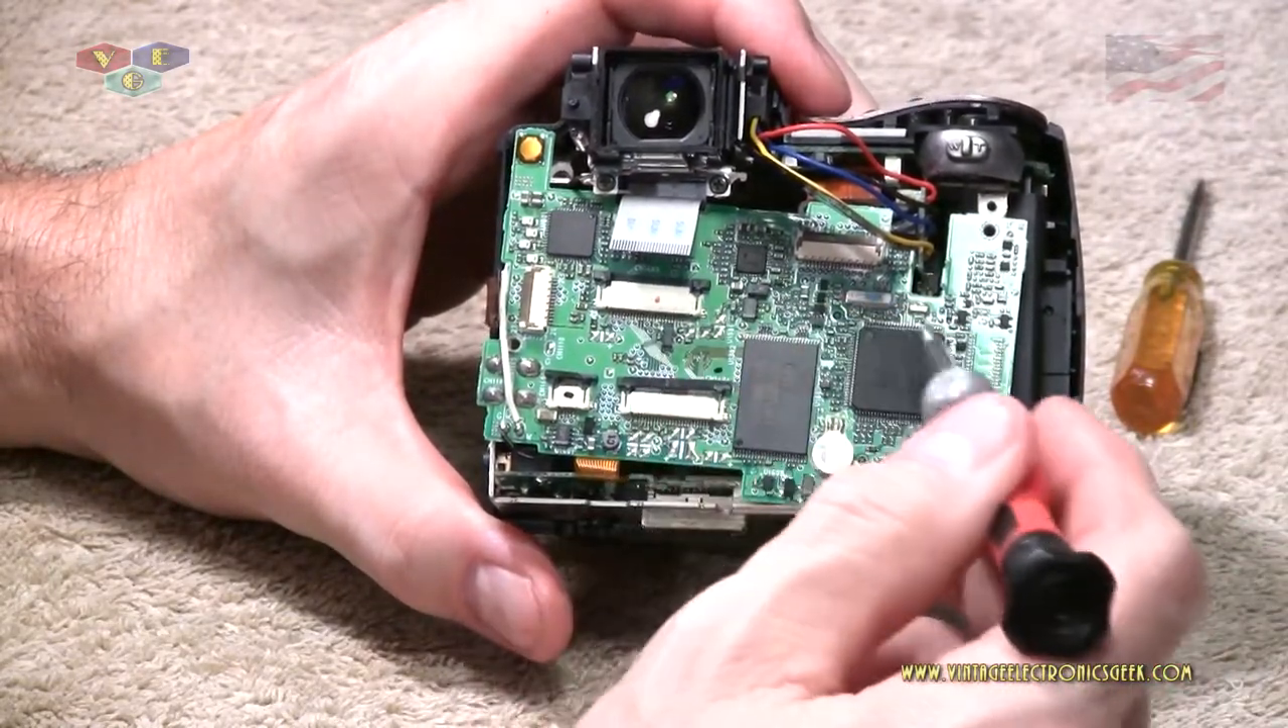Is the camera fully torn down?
No.